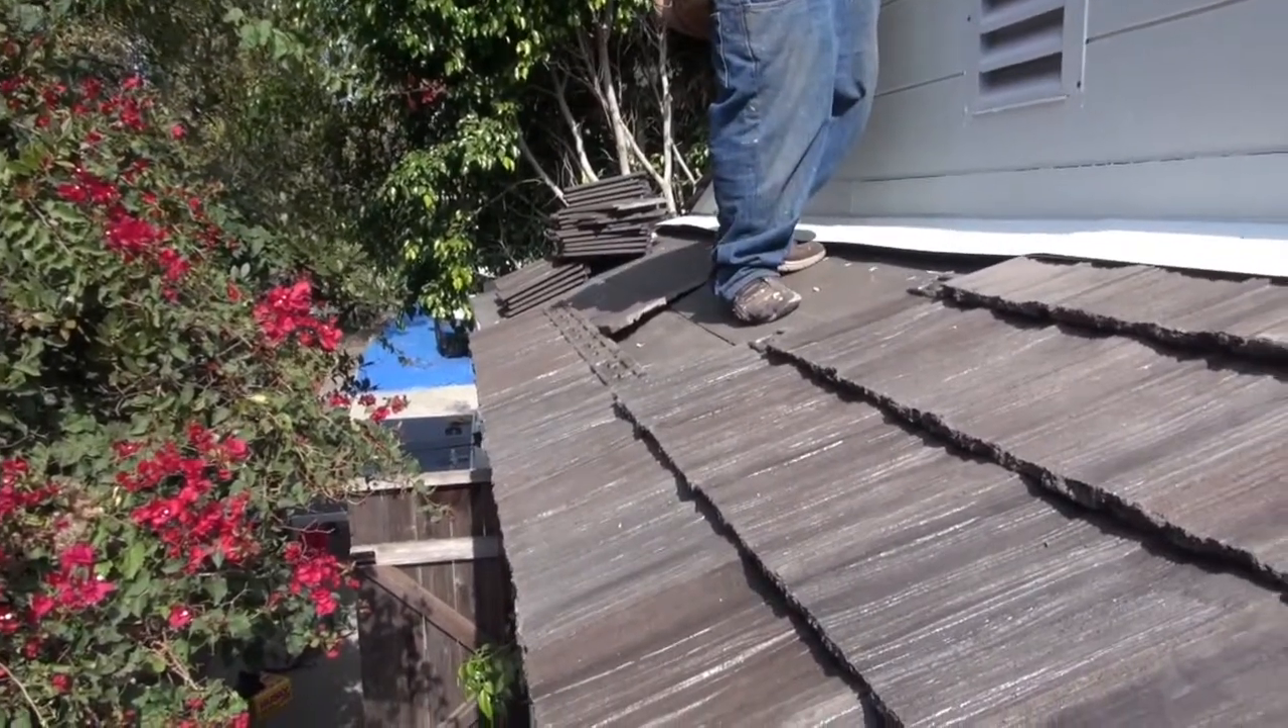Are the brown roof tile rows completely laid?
No.